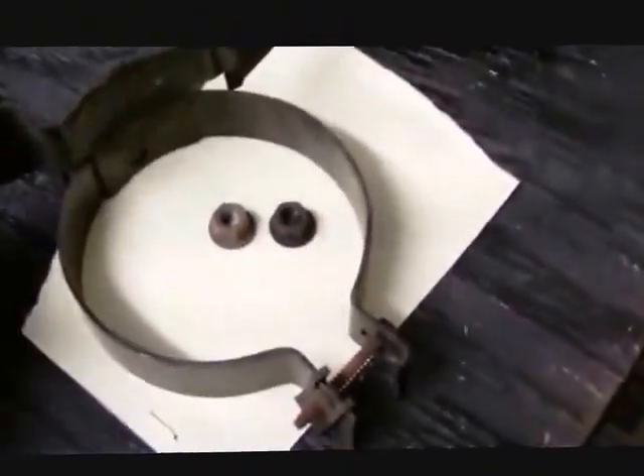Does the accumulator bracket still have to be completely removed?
No.